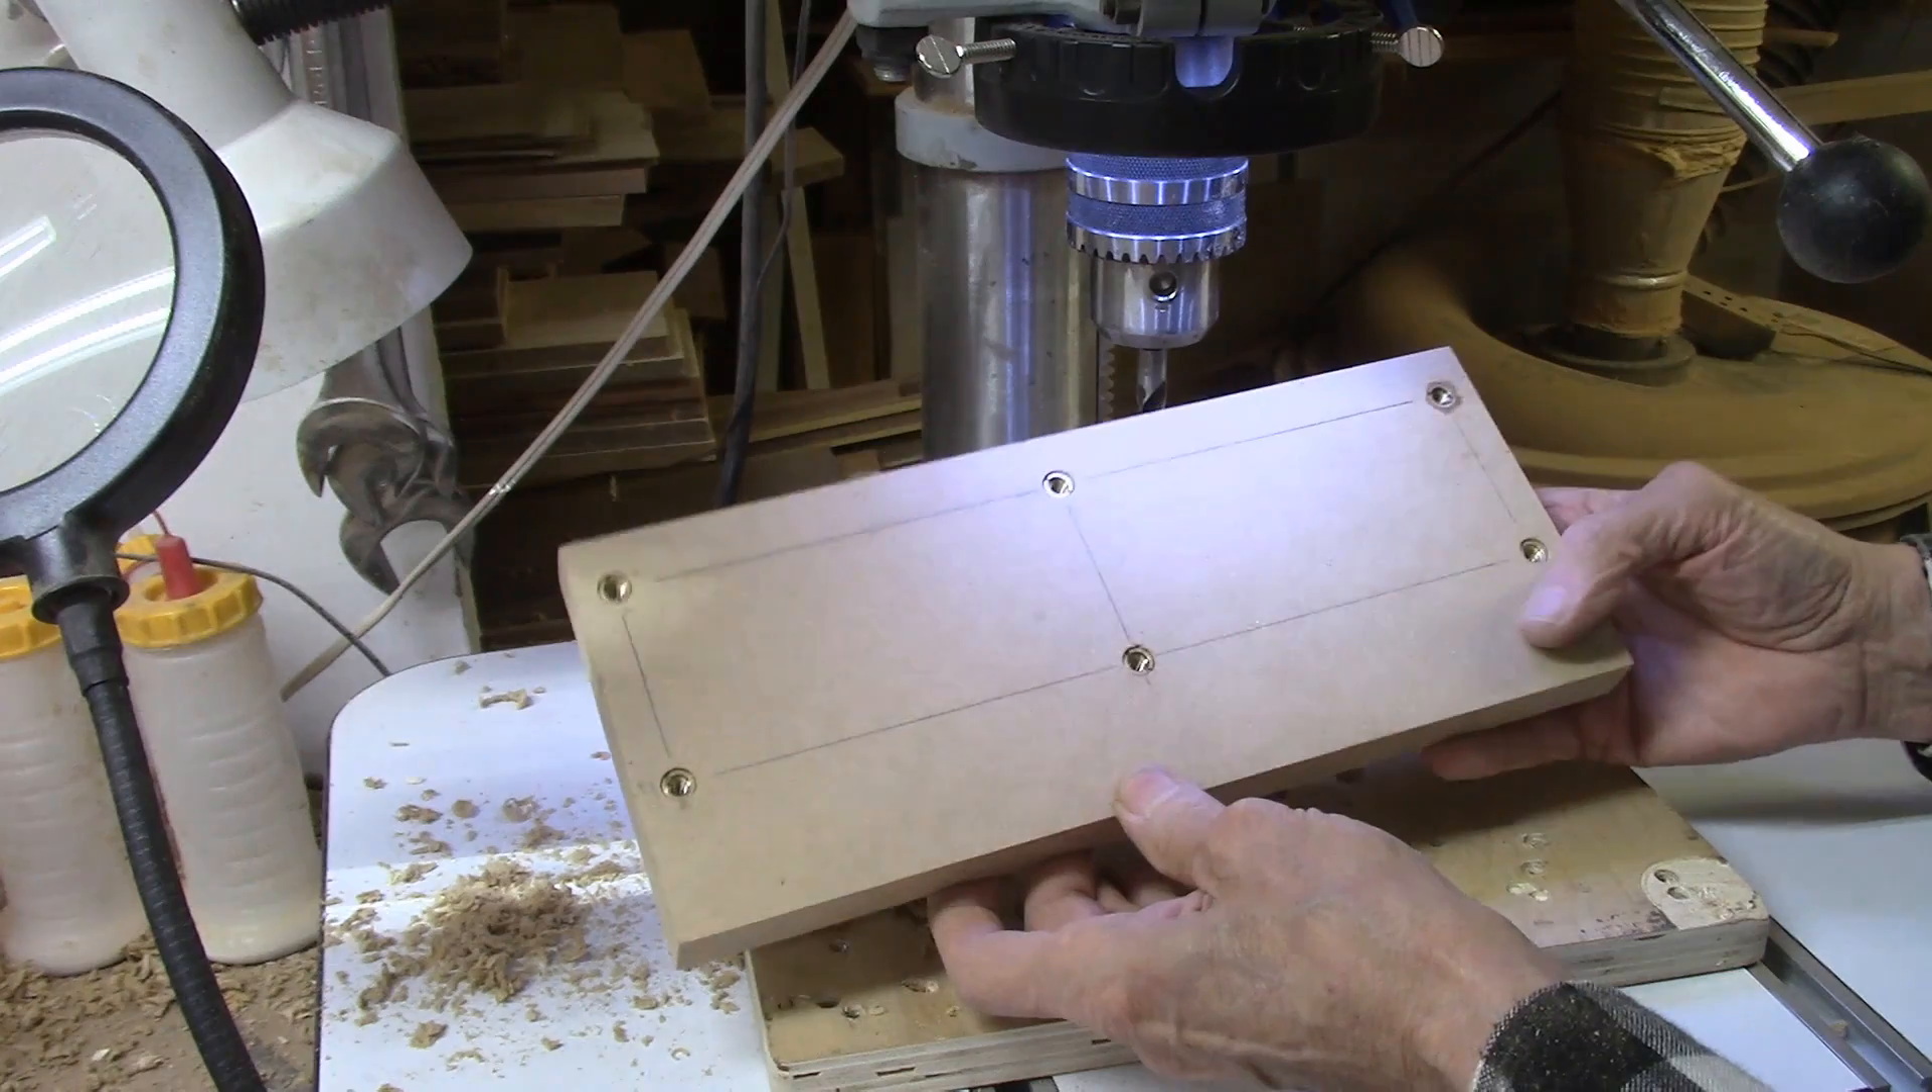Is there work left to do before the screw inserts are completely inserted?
No.